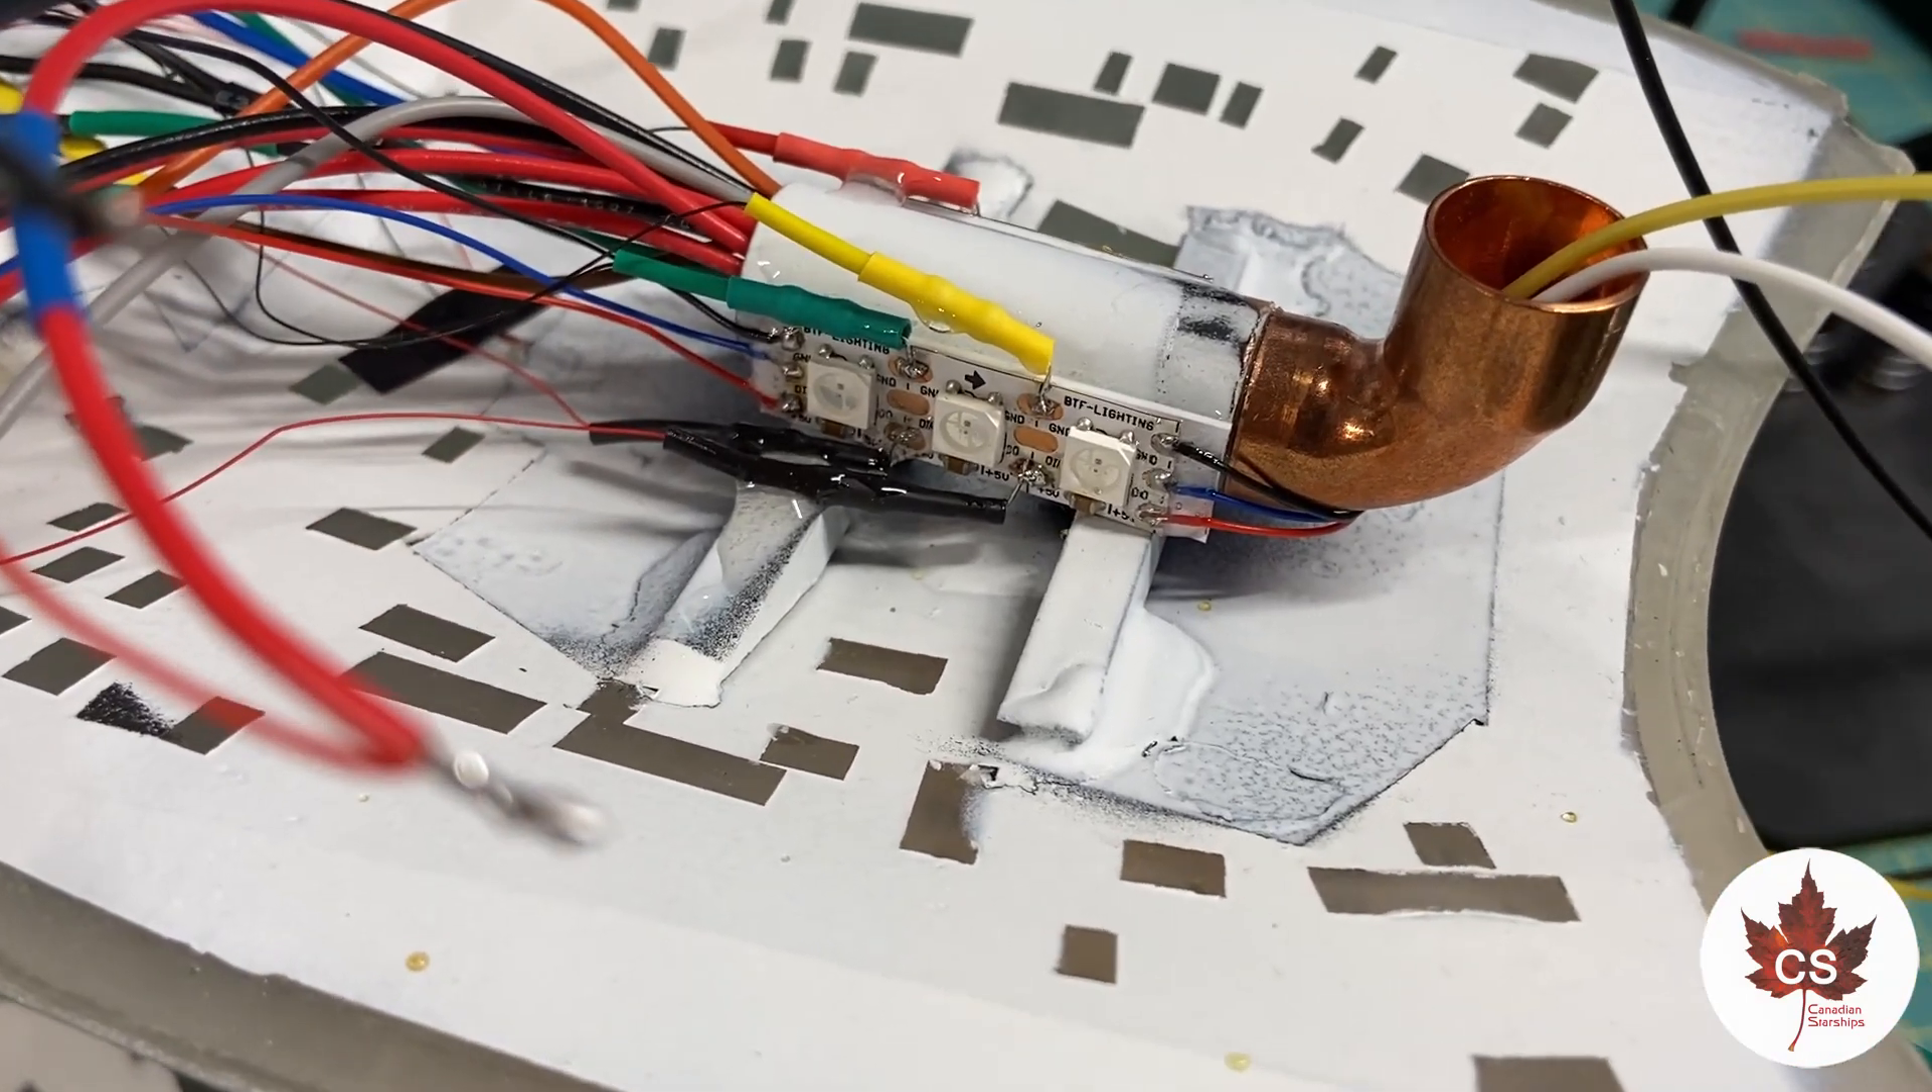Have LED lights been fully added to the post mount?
Yes.